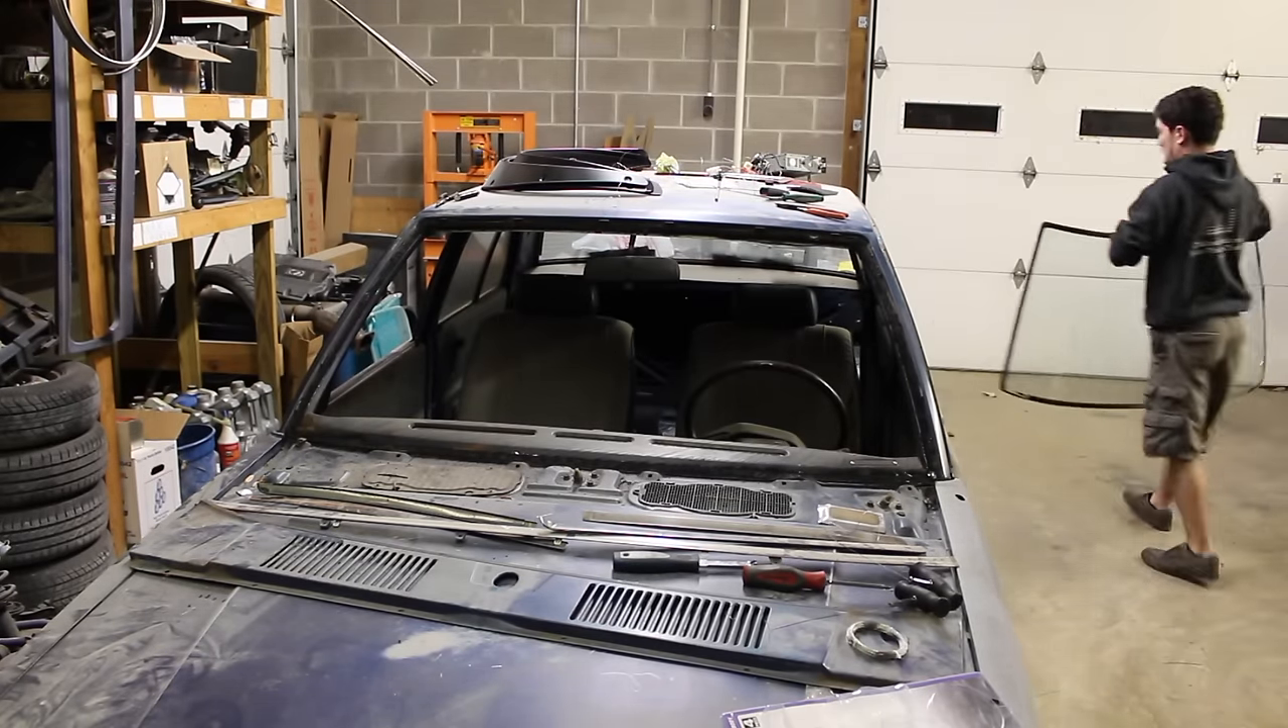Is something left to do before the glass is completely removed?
No.